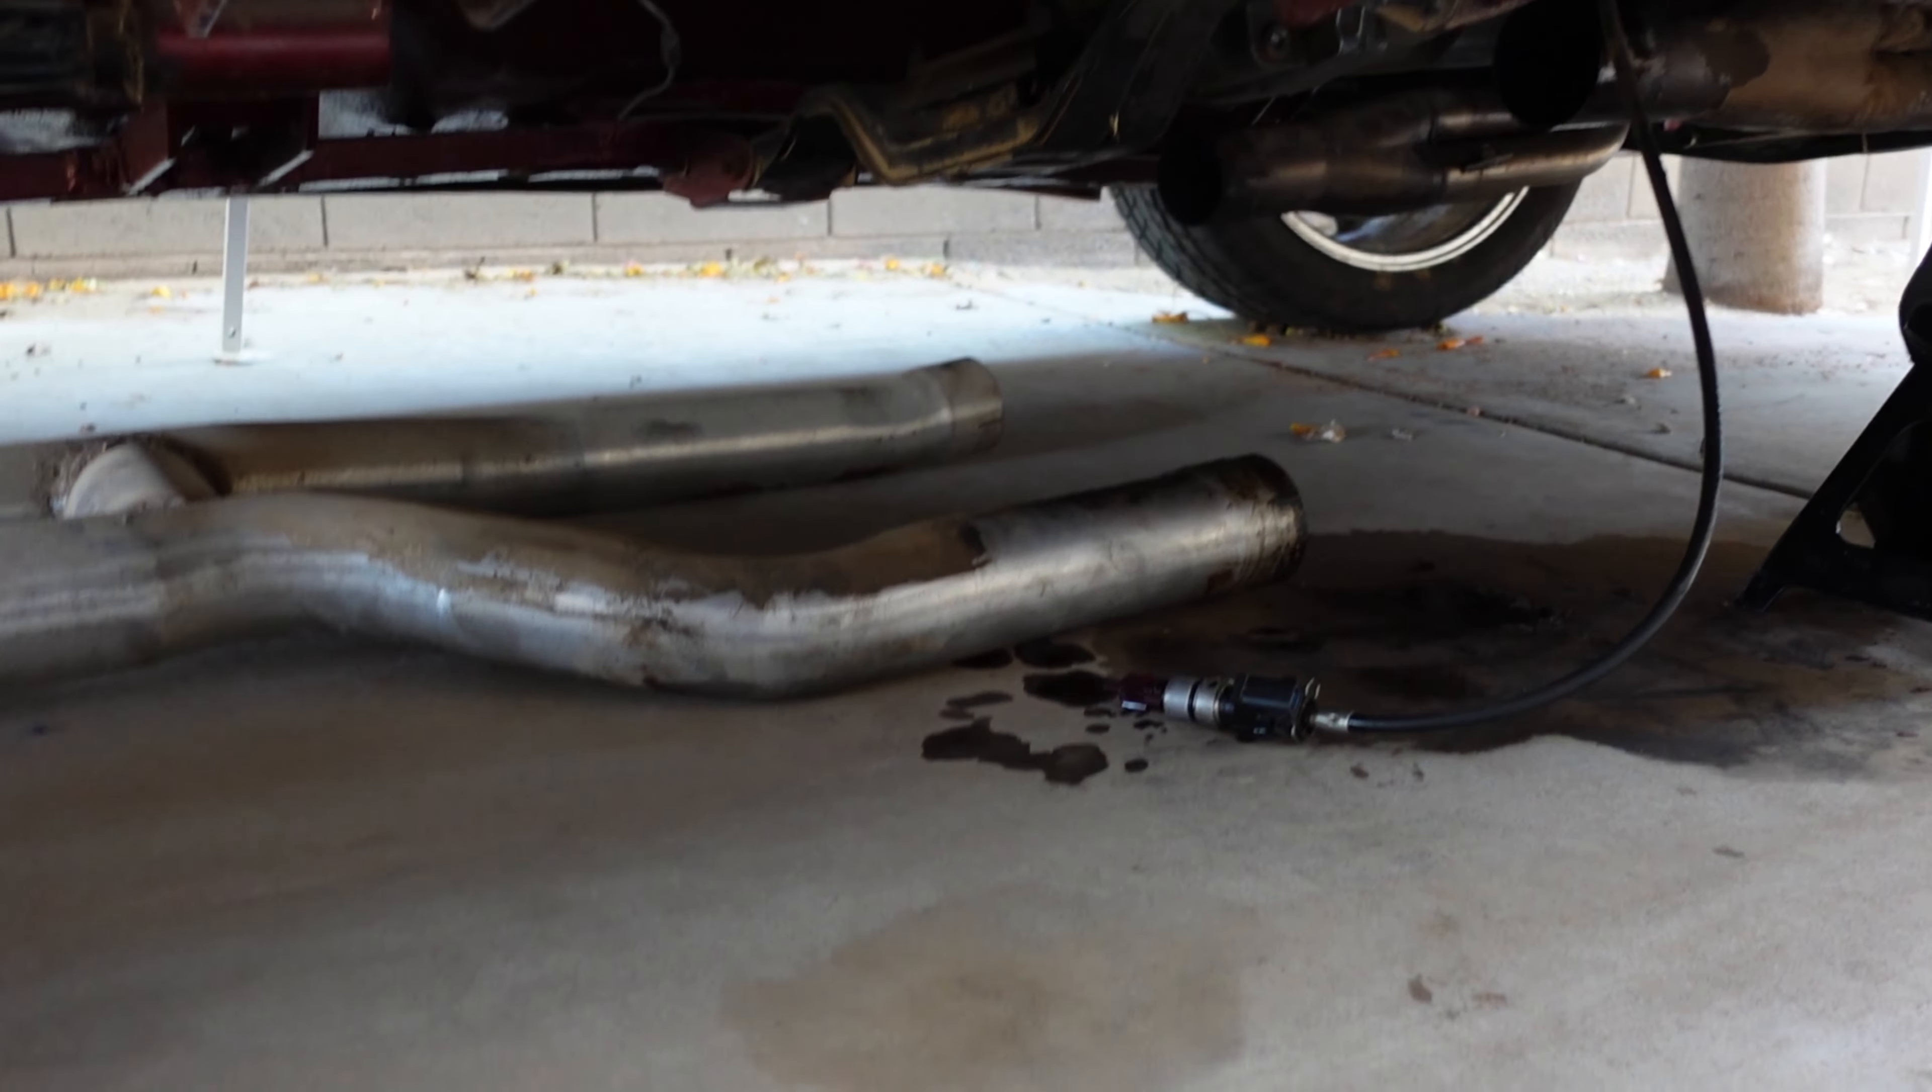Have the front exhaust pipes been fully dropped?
Yes.